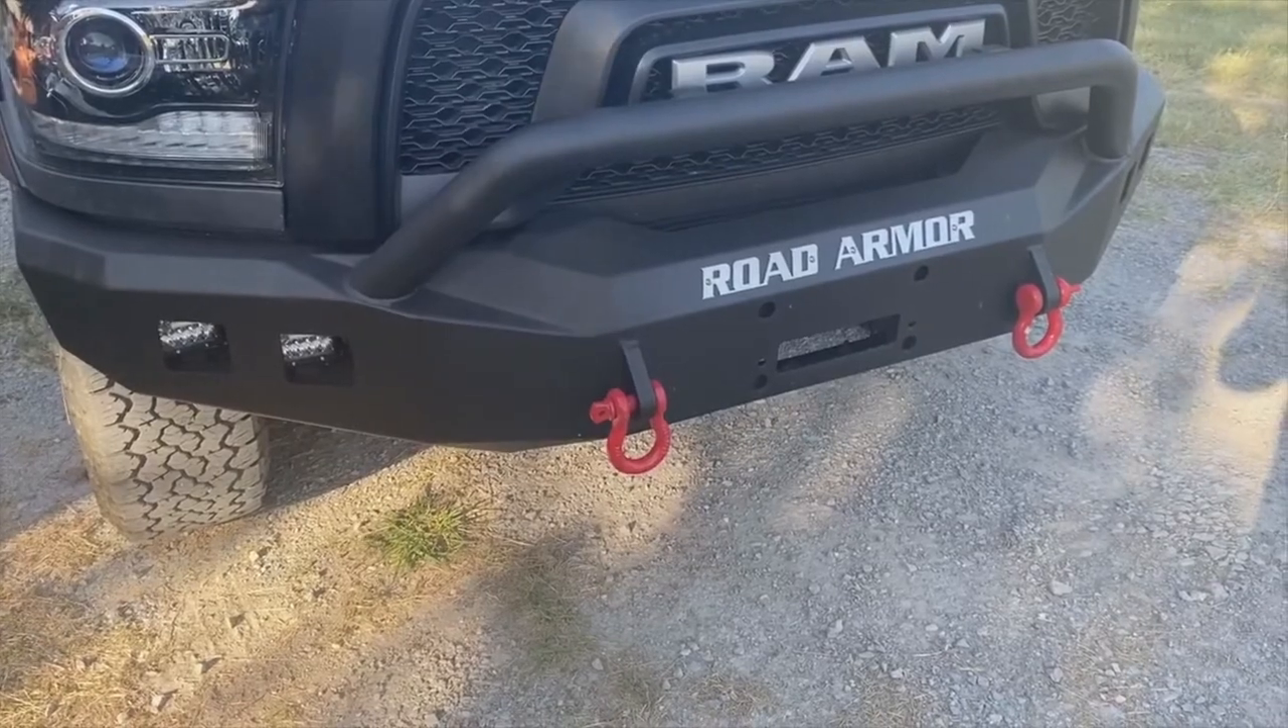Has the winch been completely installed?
No.